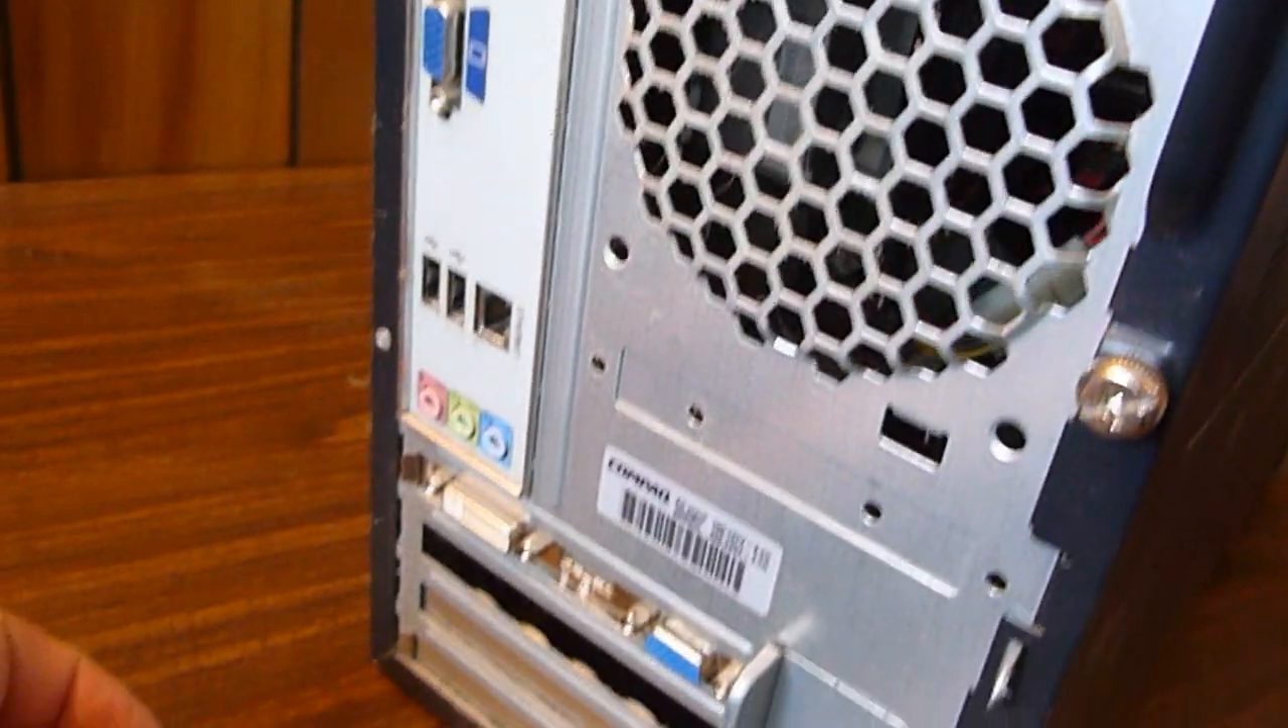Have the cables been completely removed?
Yes.